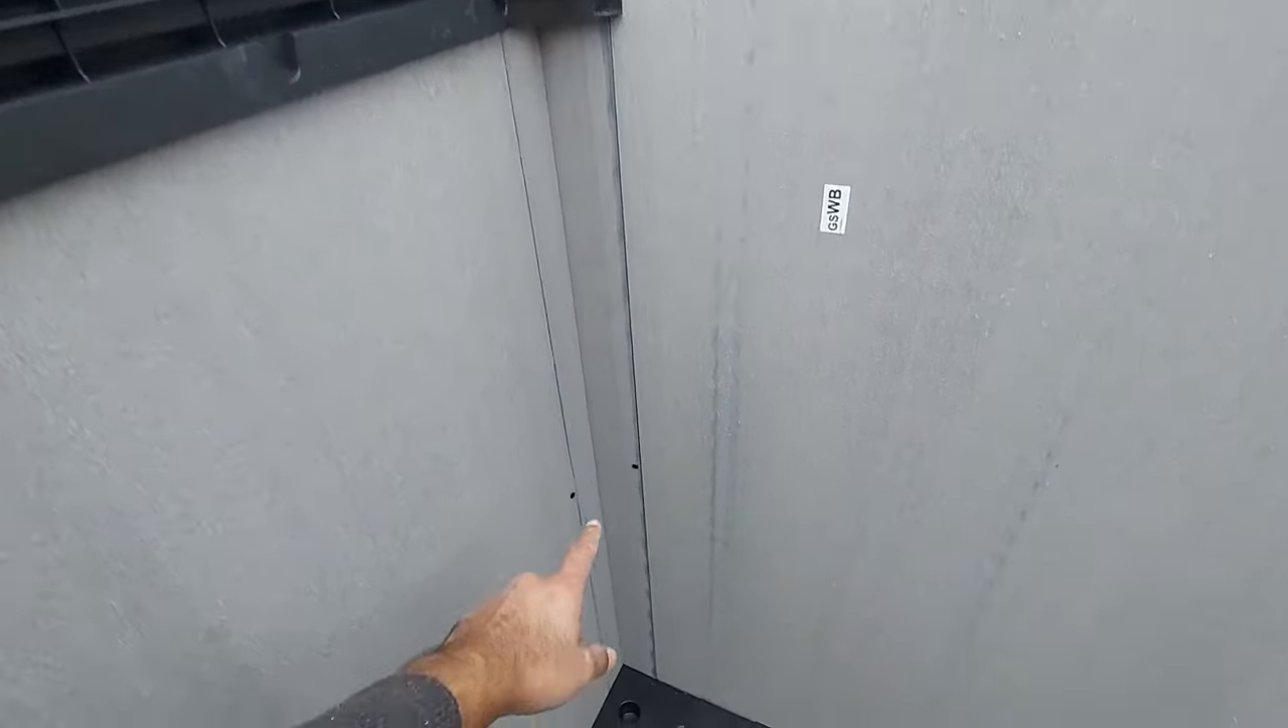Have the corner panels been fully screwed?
No.